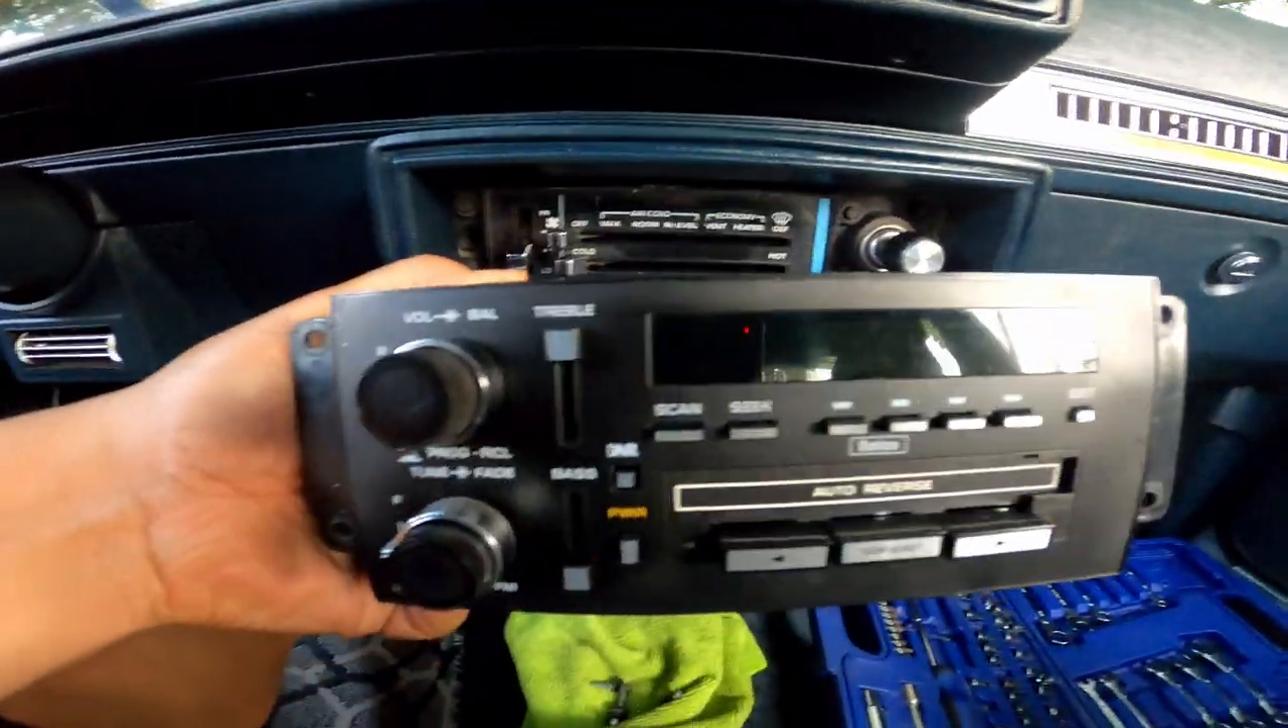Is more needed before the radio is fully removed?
No.